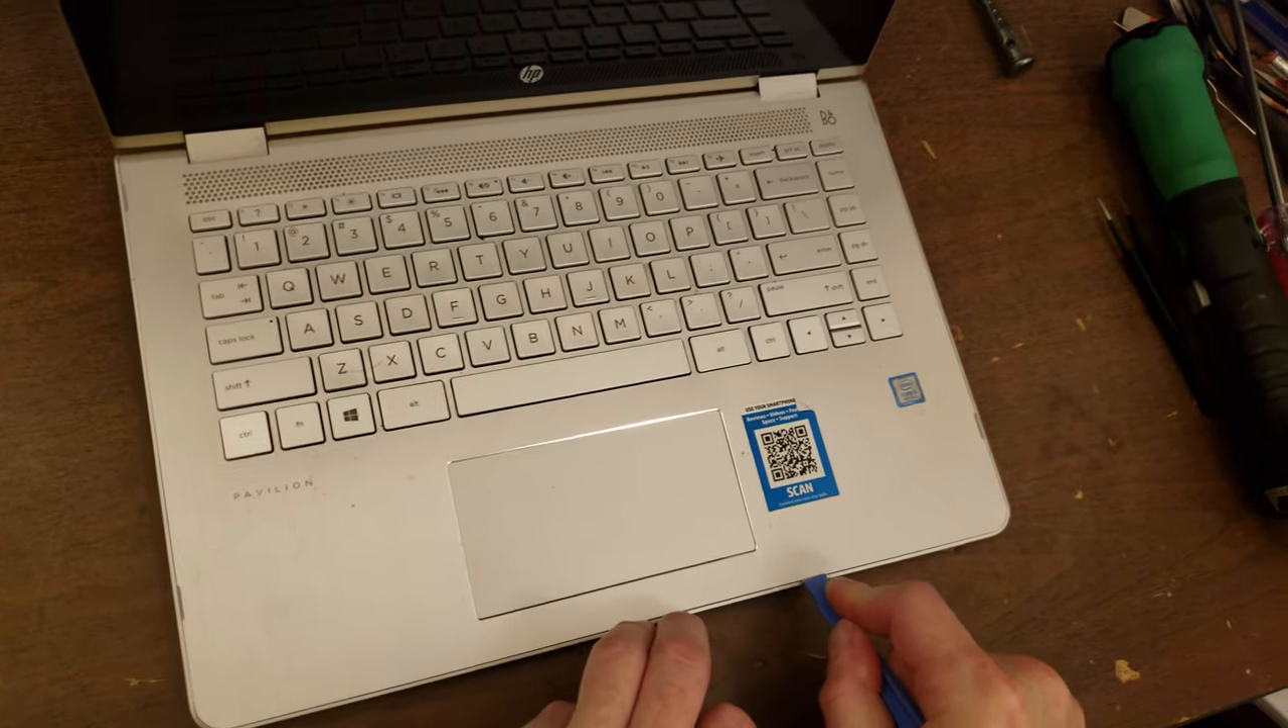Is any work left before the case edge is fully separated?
Yes.